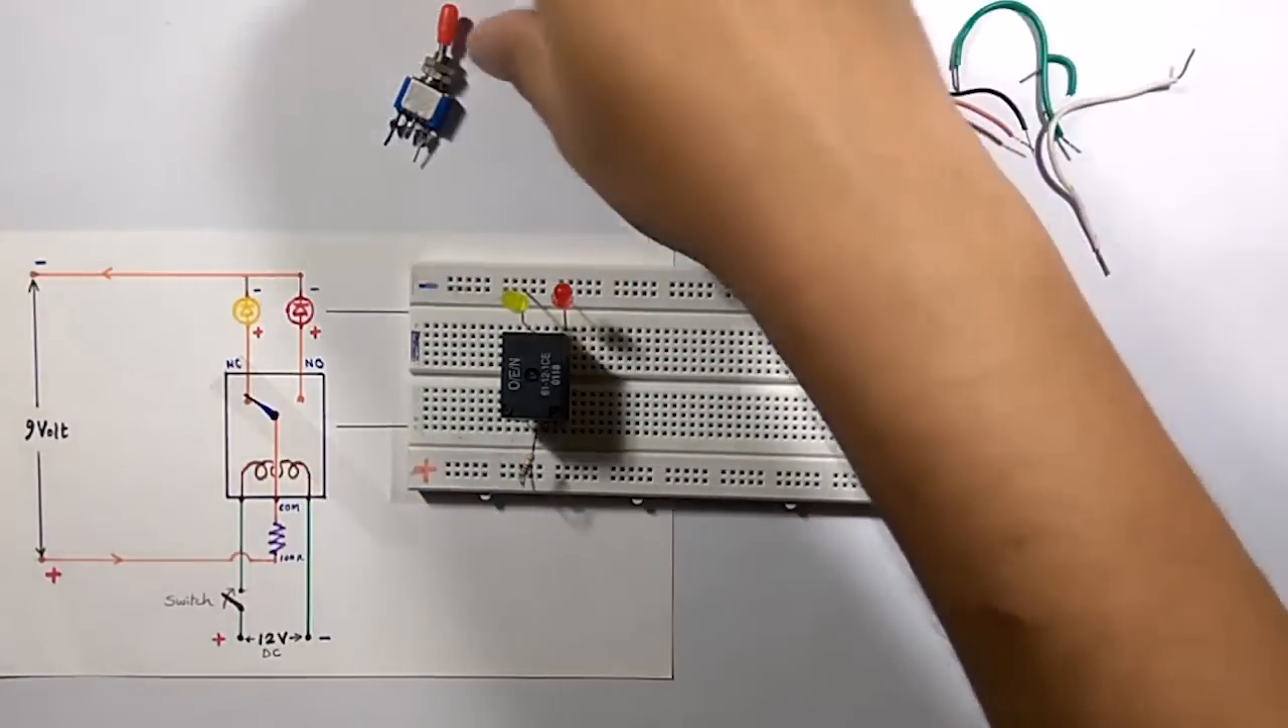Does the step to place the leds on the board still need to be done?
No.